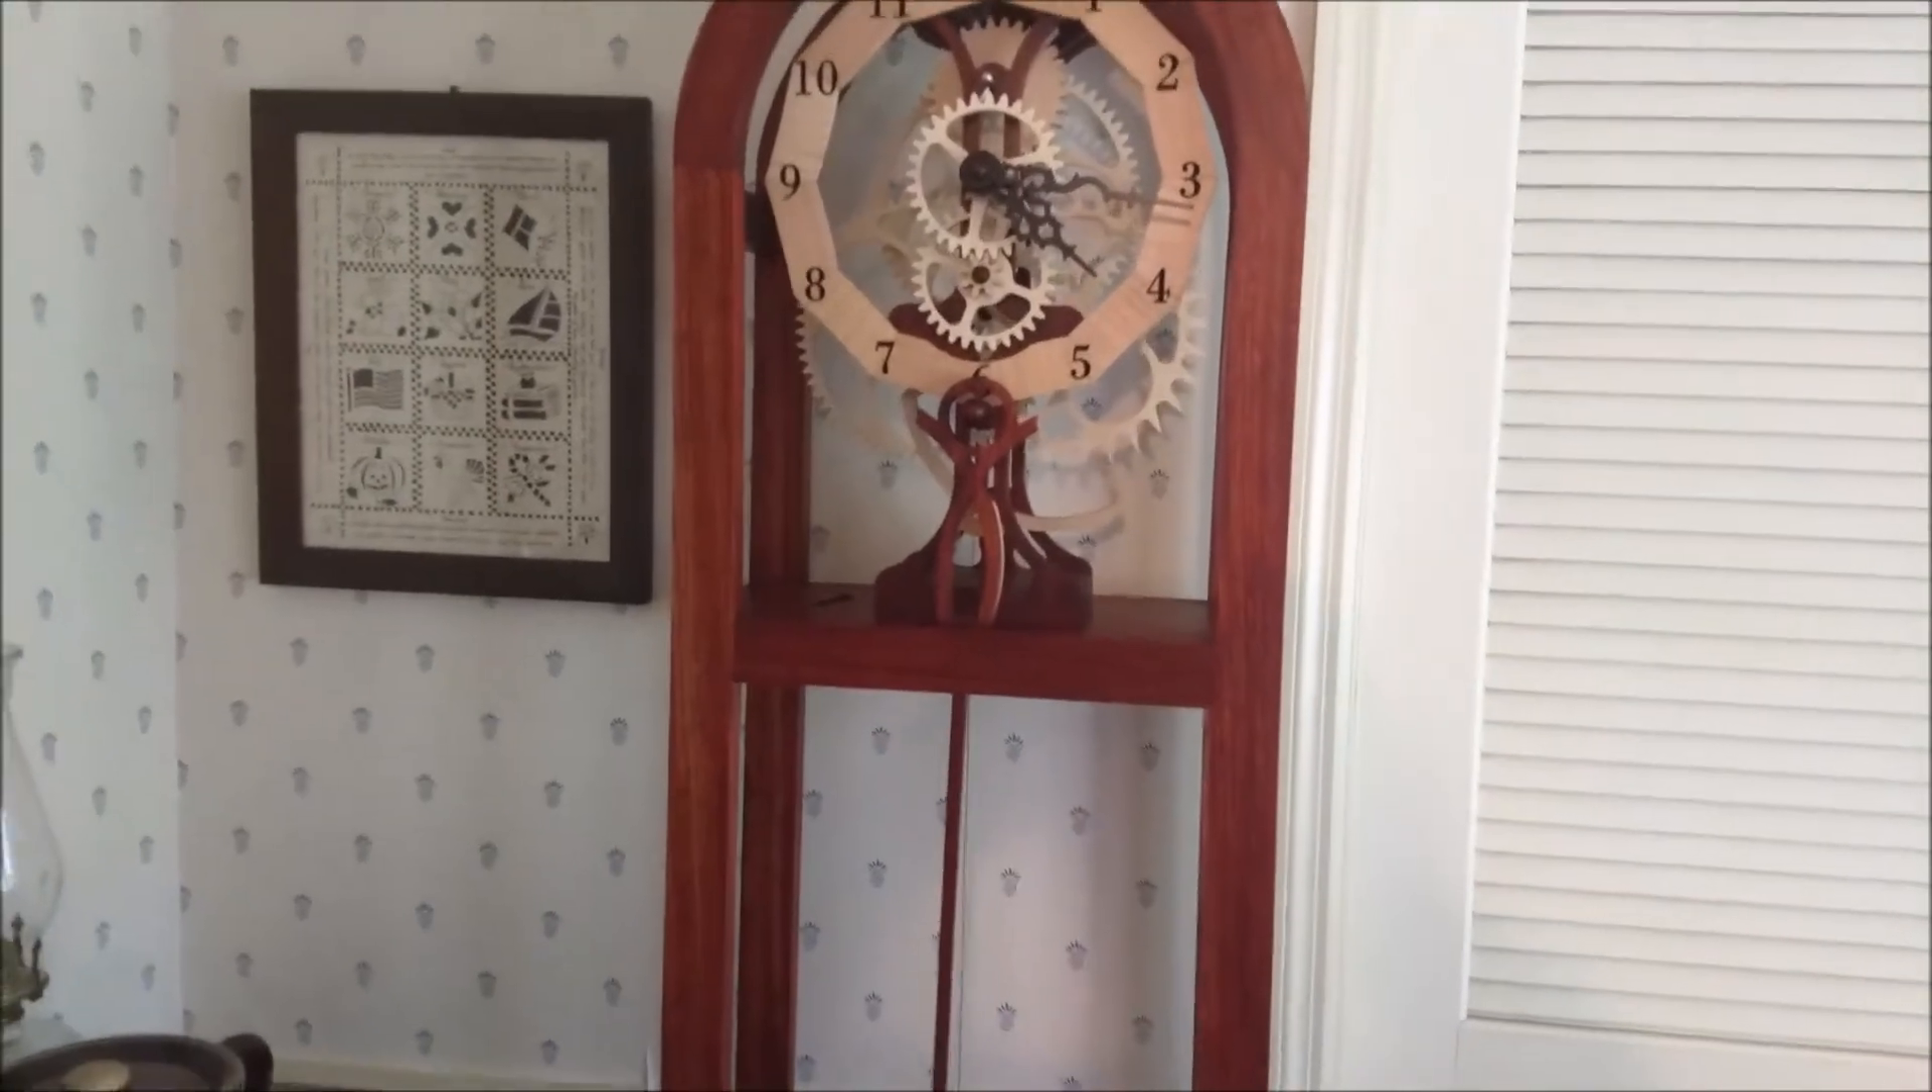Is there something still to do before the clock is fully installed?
No.